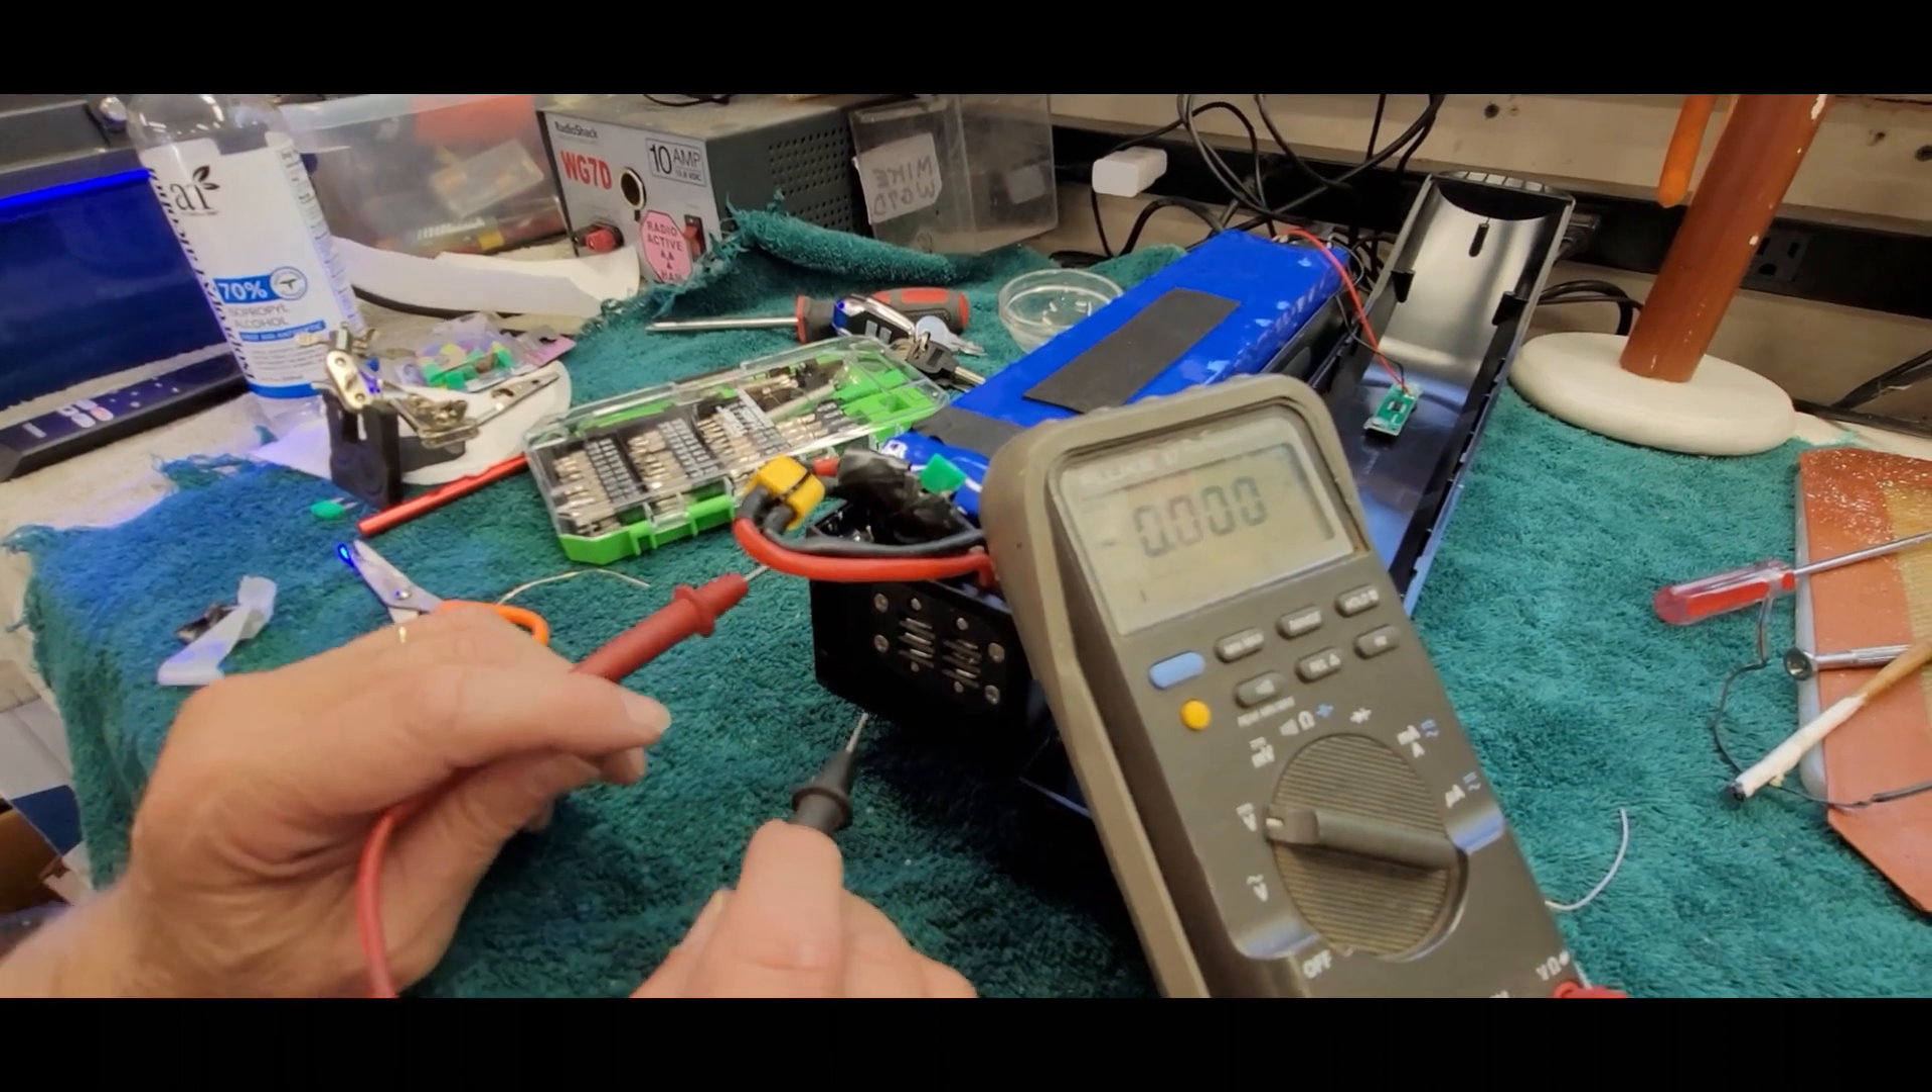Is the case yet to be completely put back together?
Yes.